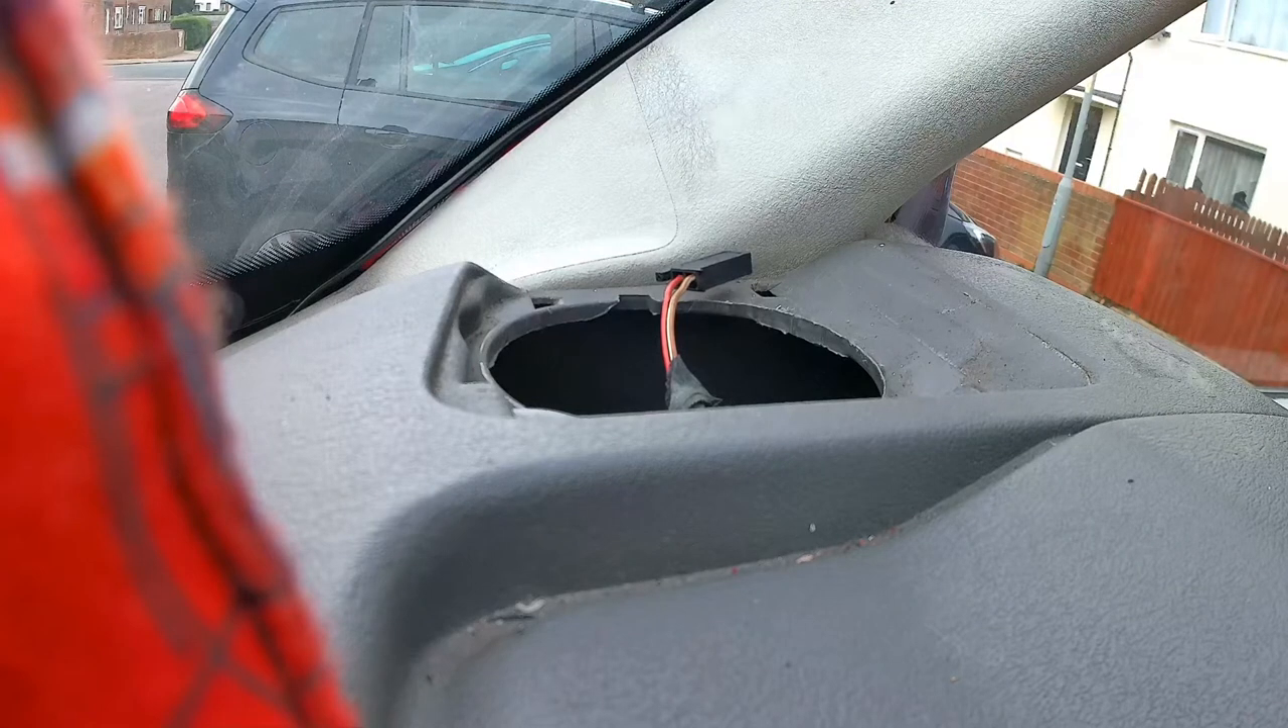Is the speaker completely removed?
Yes.